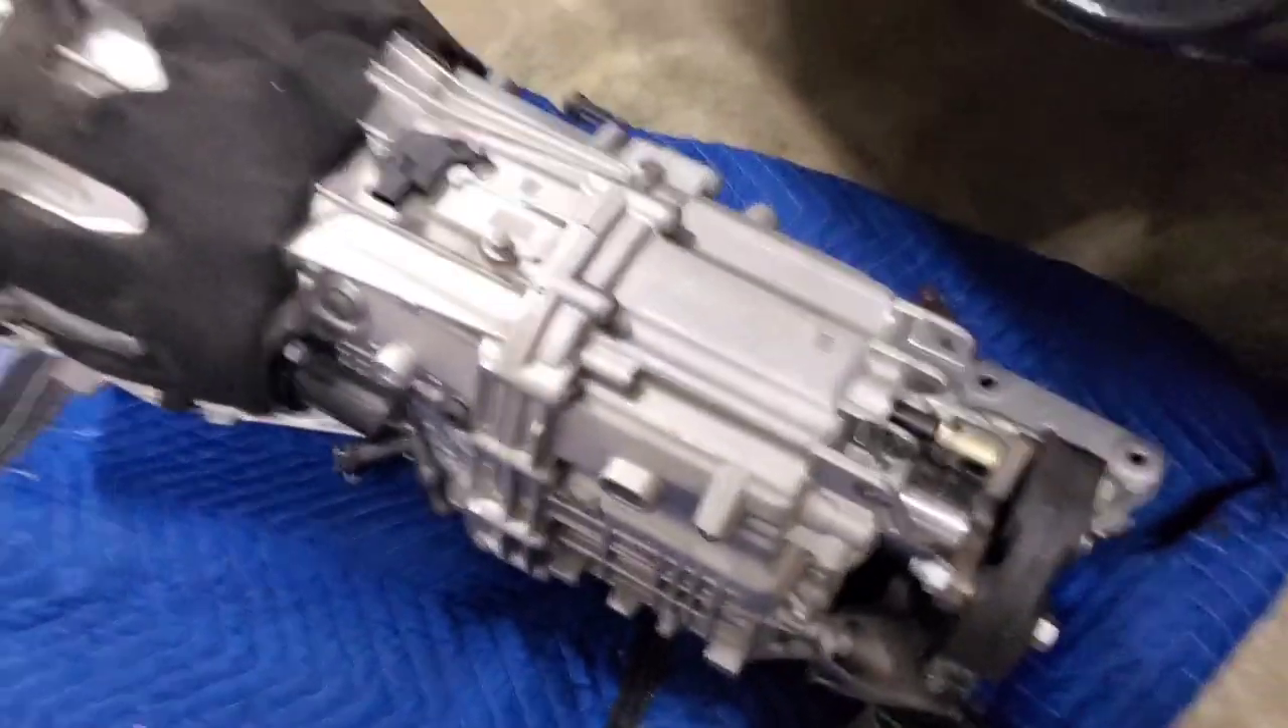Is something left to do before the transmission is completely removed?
No.